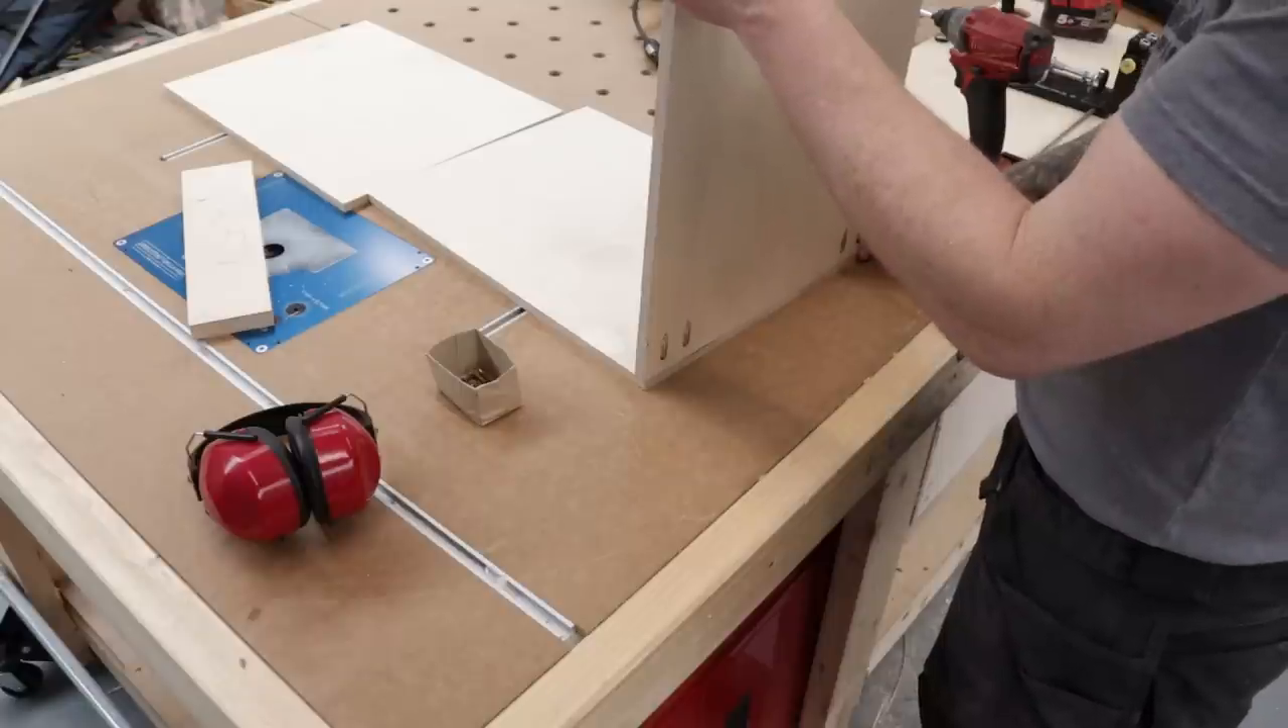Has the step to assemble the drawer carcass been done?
No.